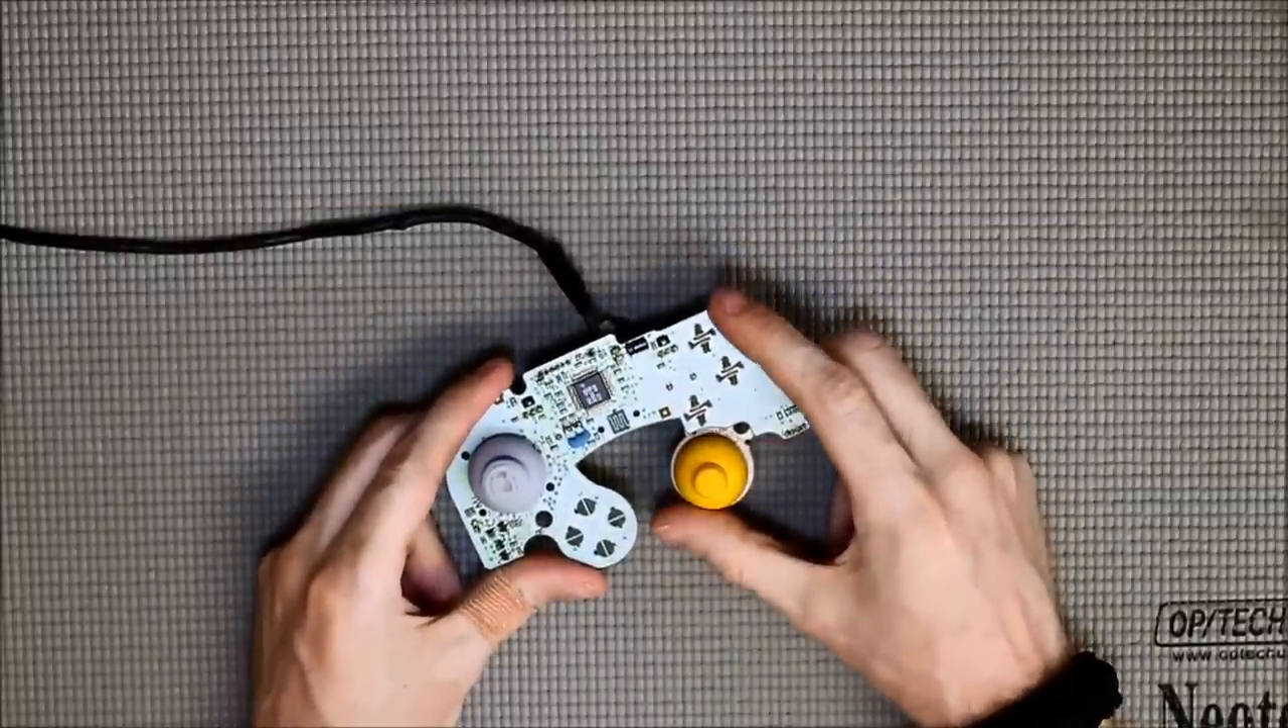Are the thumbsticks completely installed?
Yes.